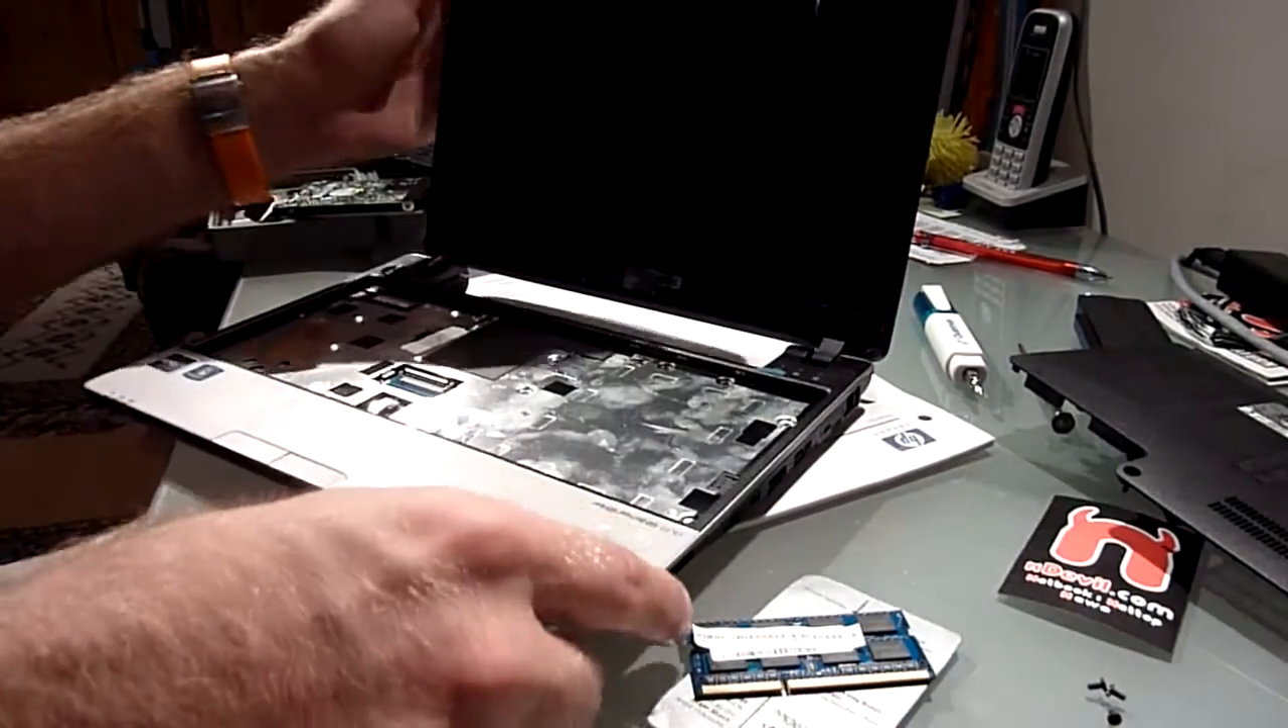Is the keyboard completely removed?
Yes.